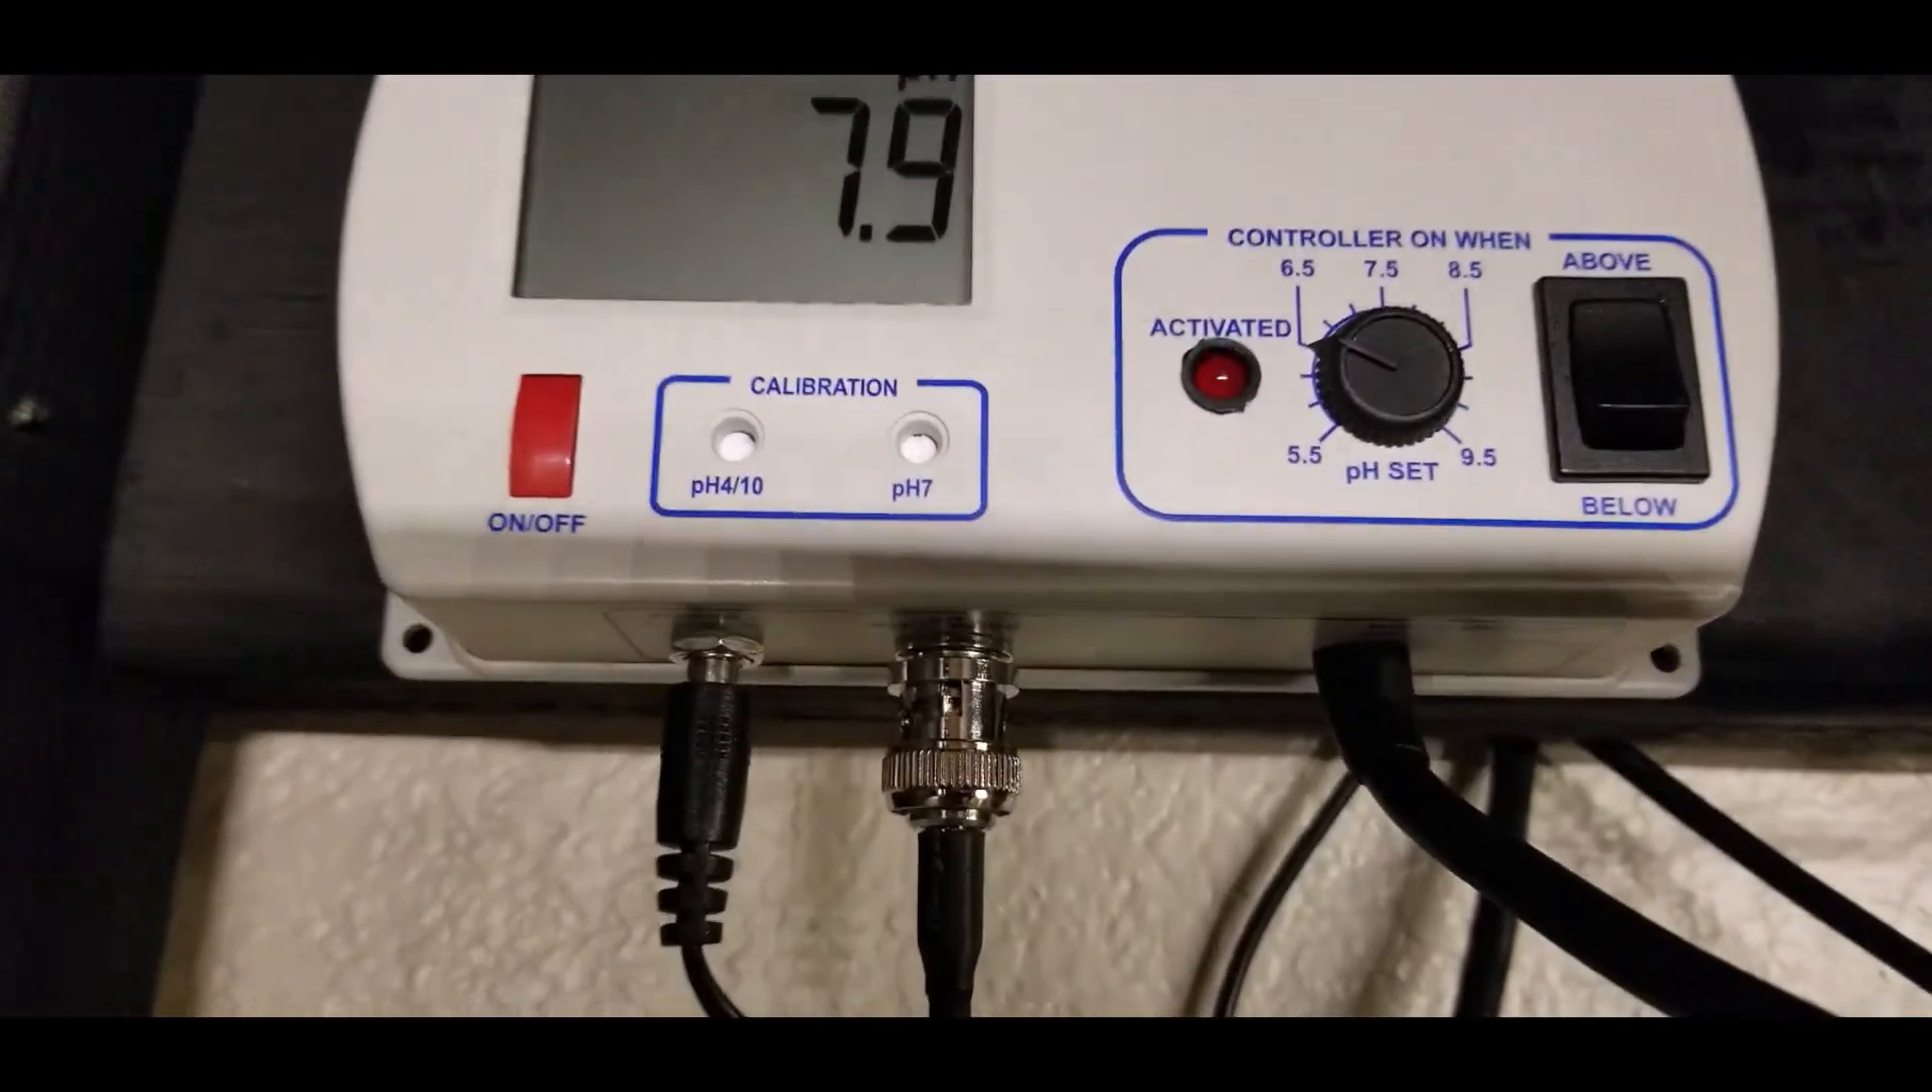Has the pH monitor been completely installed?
Yes.